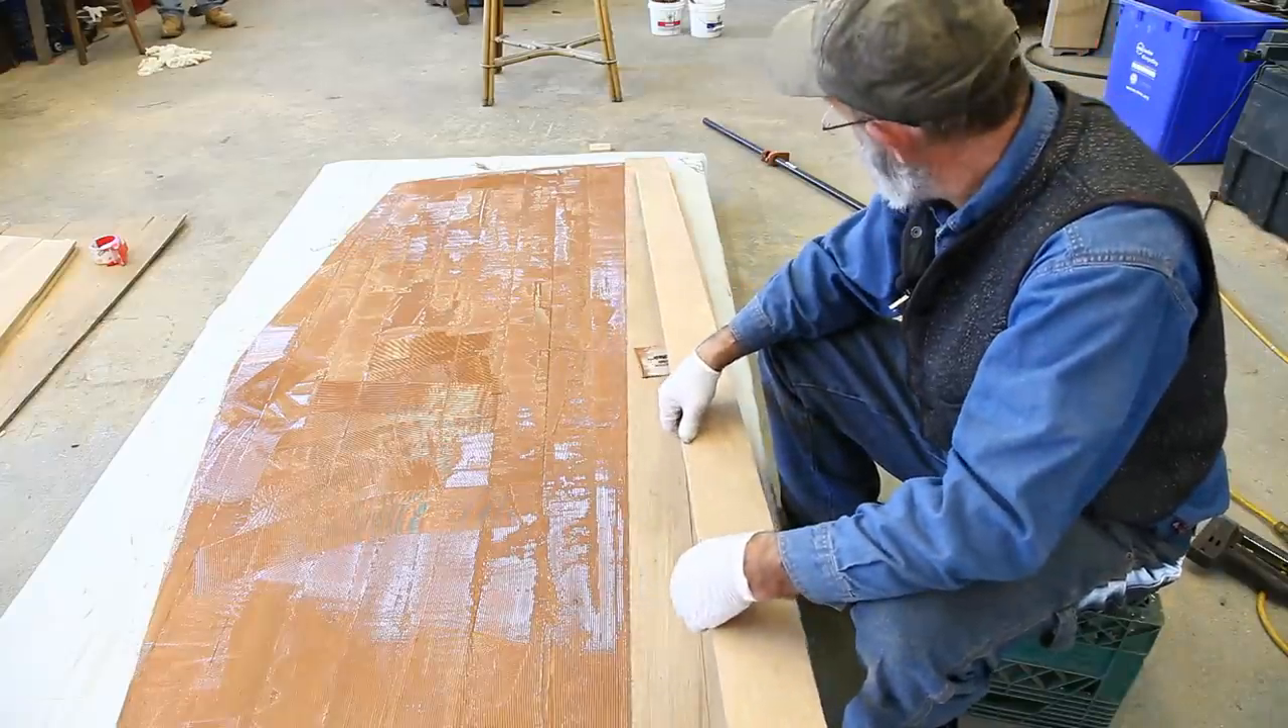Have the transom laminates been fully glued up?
No.